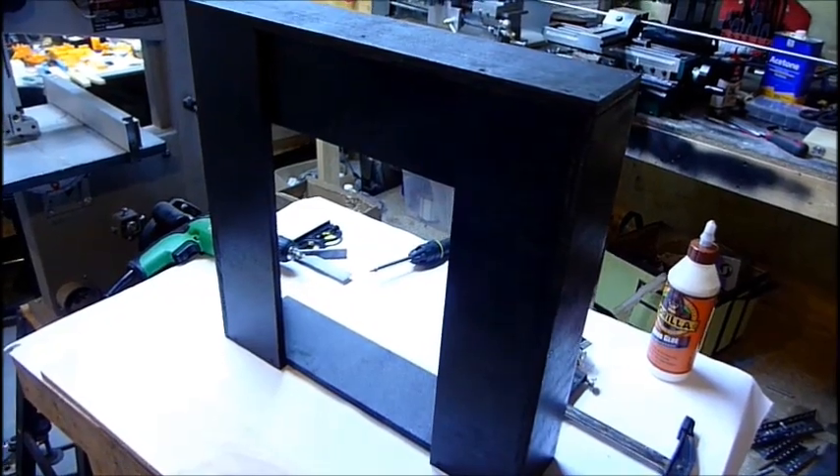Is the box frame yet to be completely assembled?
No.